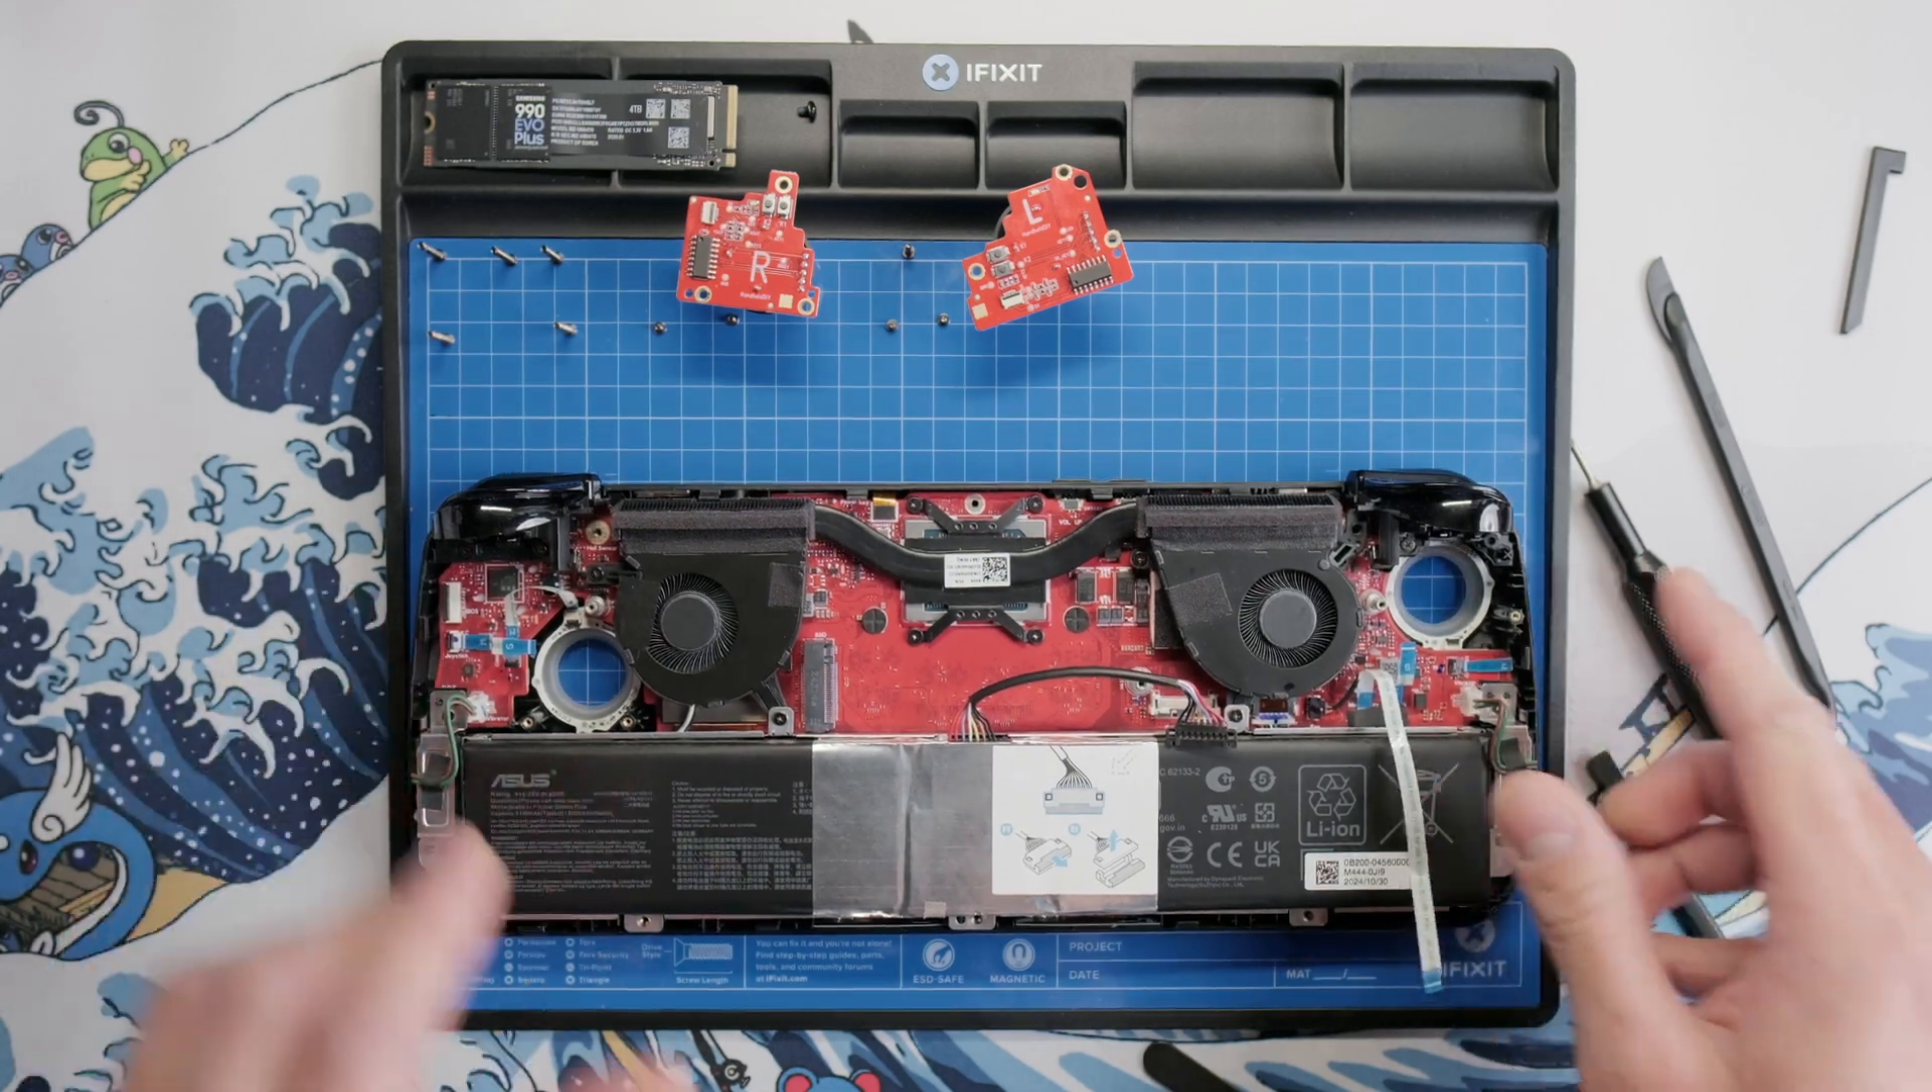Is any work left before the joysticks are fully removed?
No.